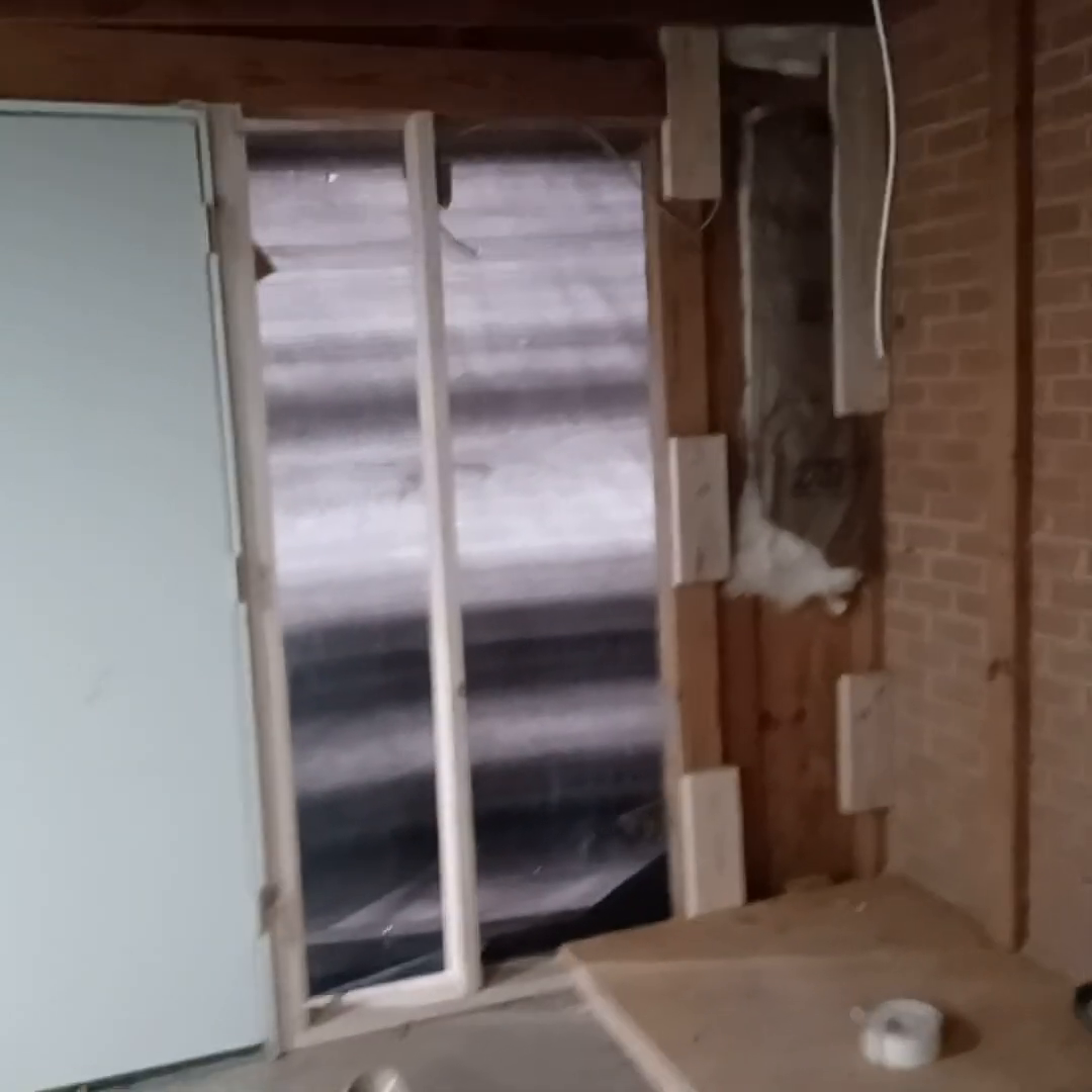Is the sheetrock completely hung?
No.